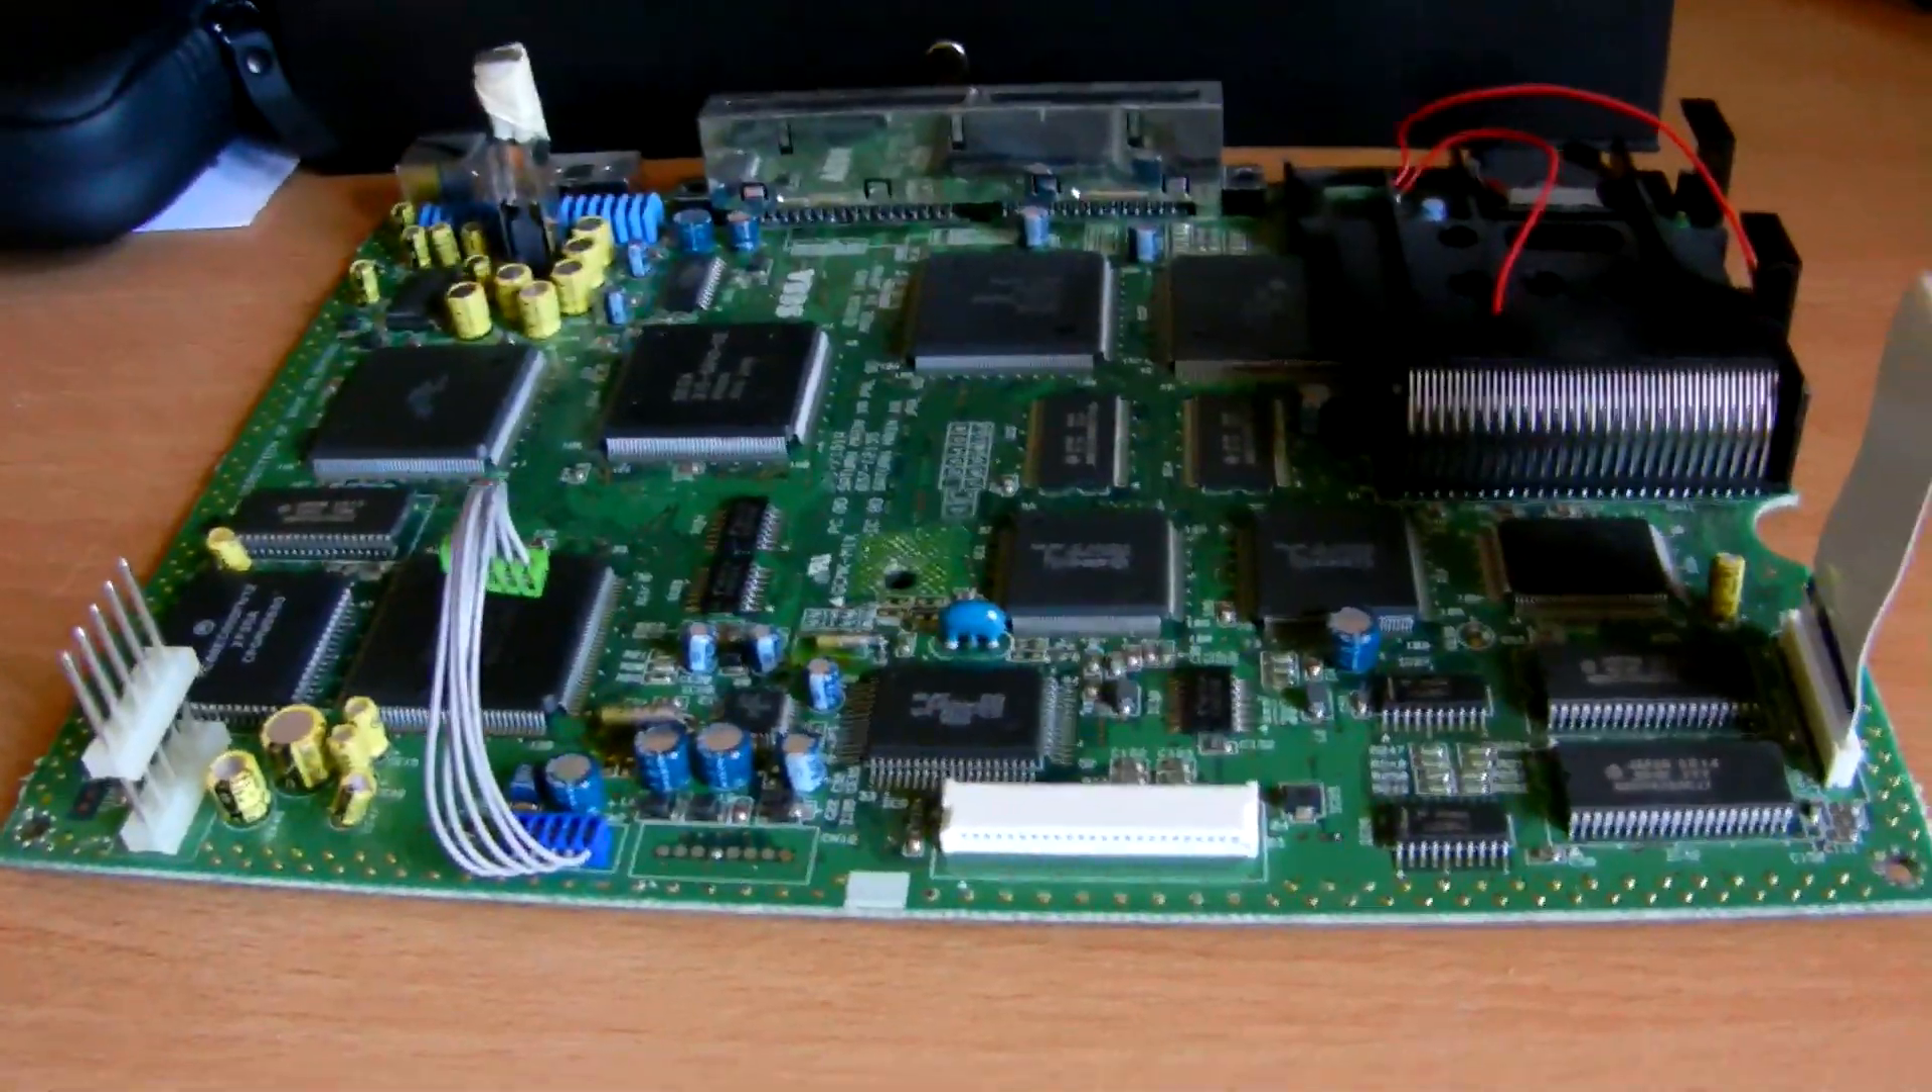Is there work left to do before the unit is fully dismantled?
No.